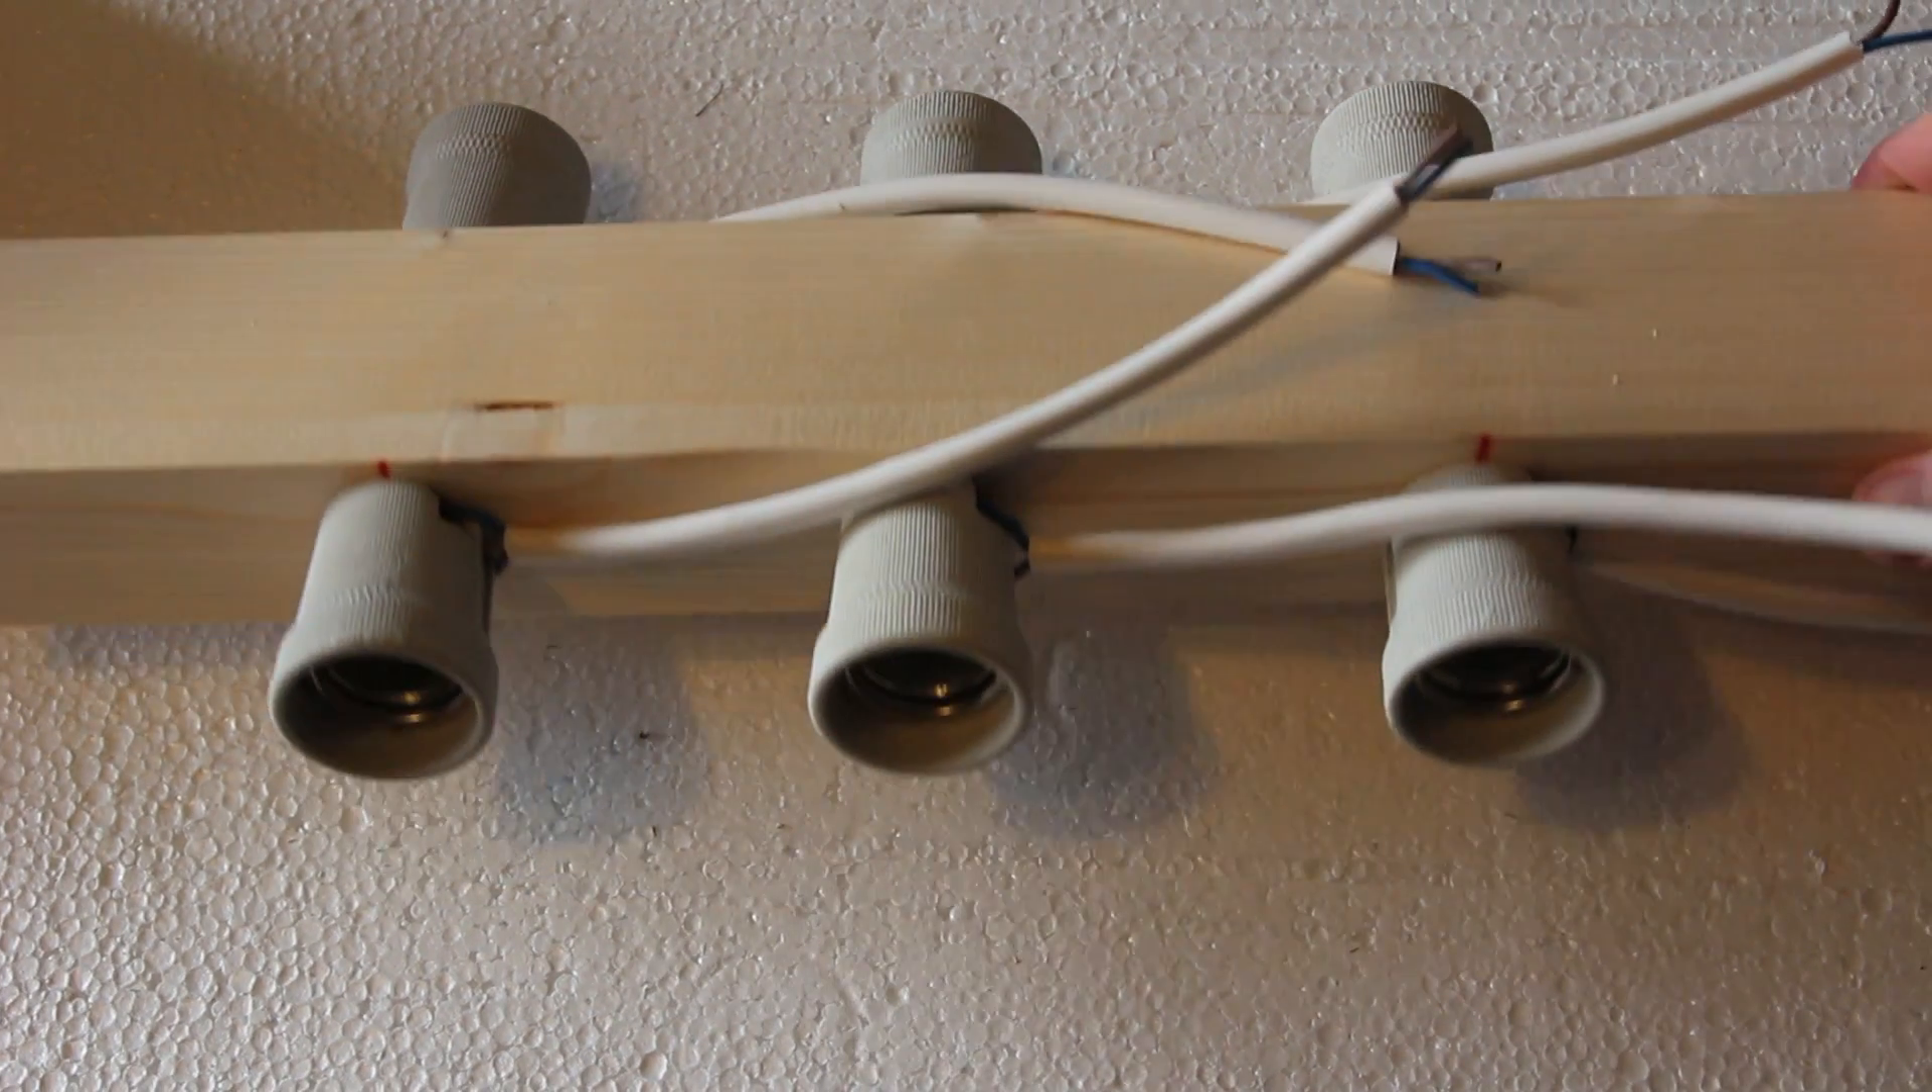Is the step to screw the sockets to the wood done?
Yes.